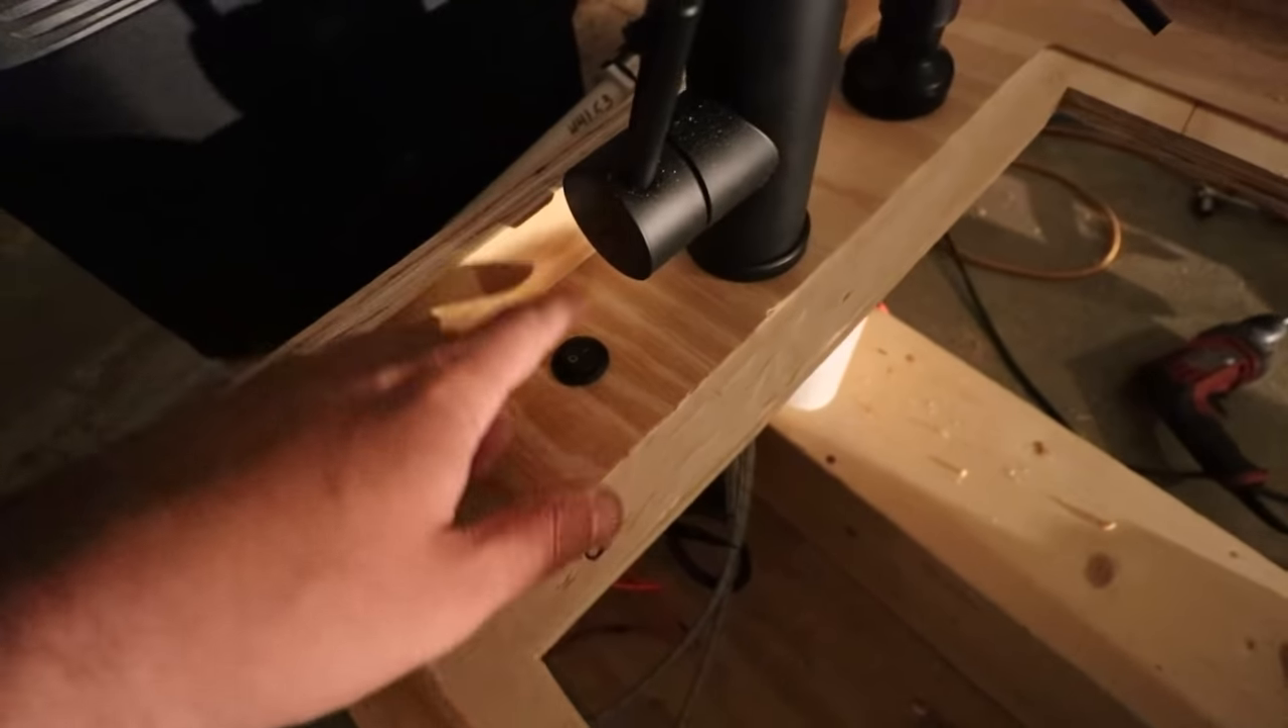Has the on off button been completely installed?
Yes.